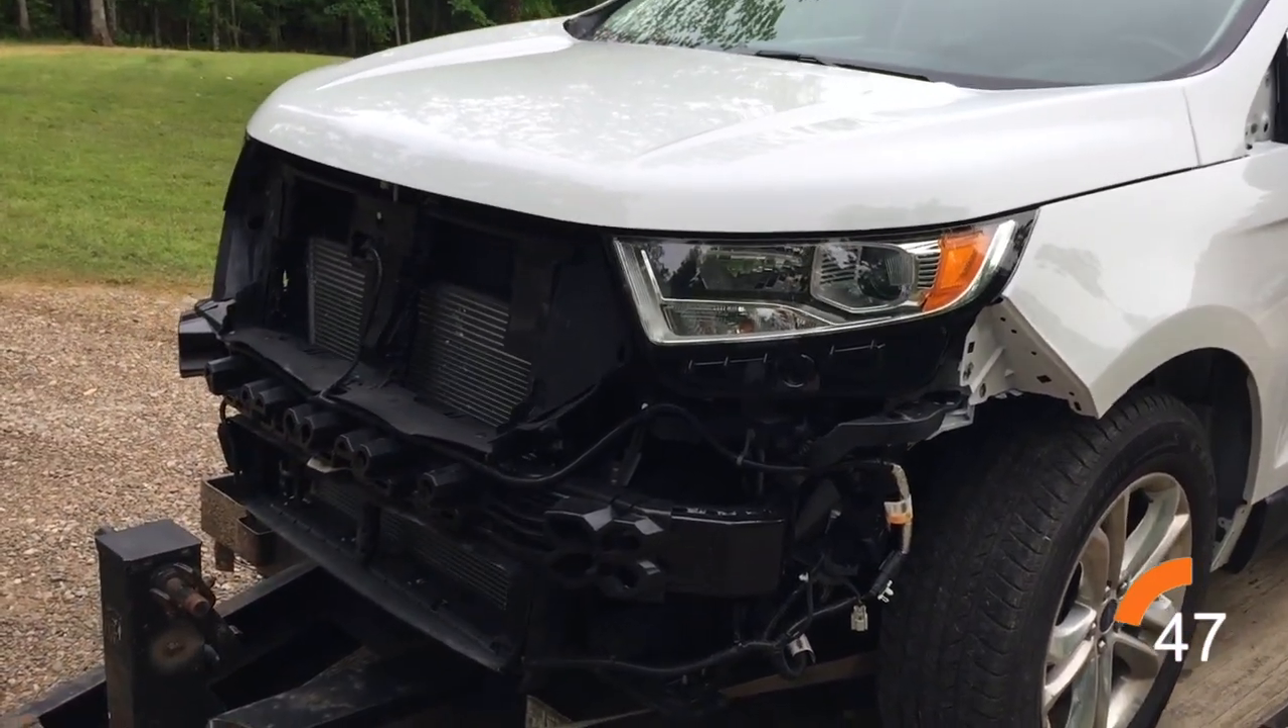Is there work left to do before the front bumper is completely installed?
Yes.